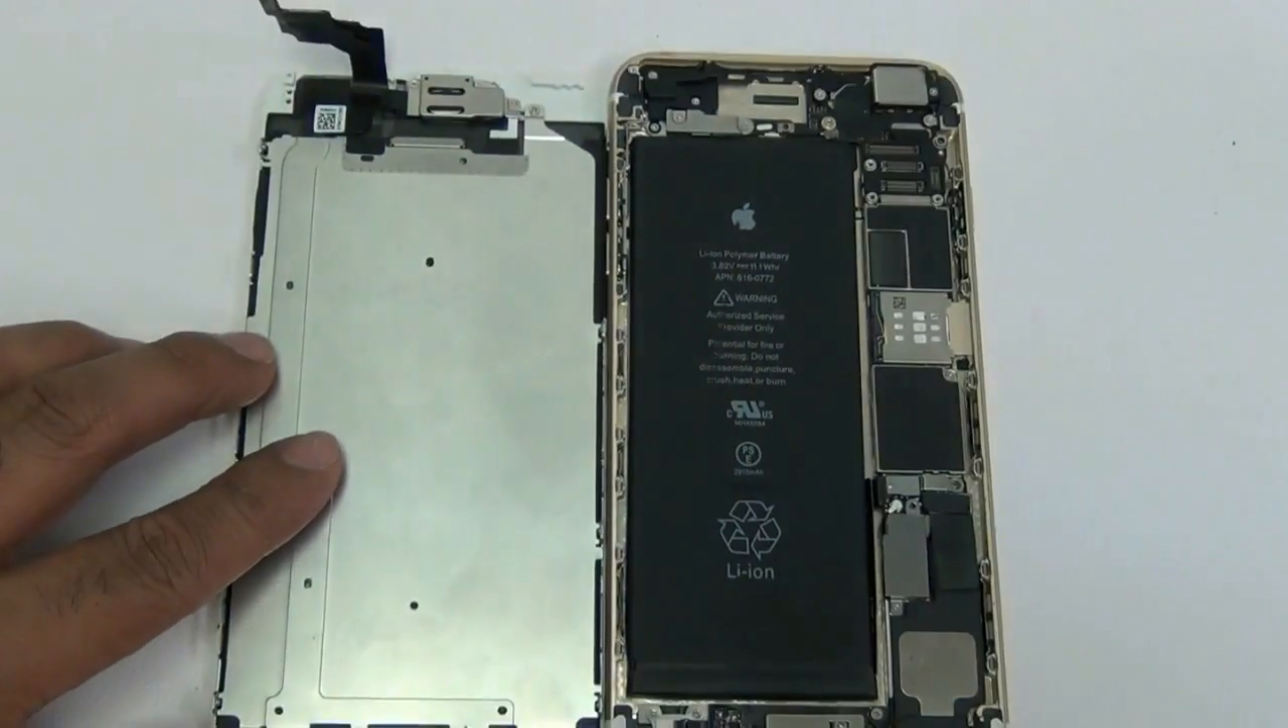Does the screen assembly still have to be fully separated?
No.